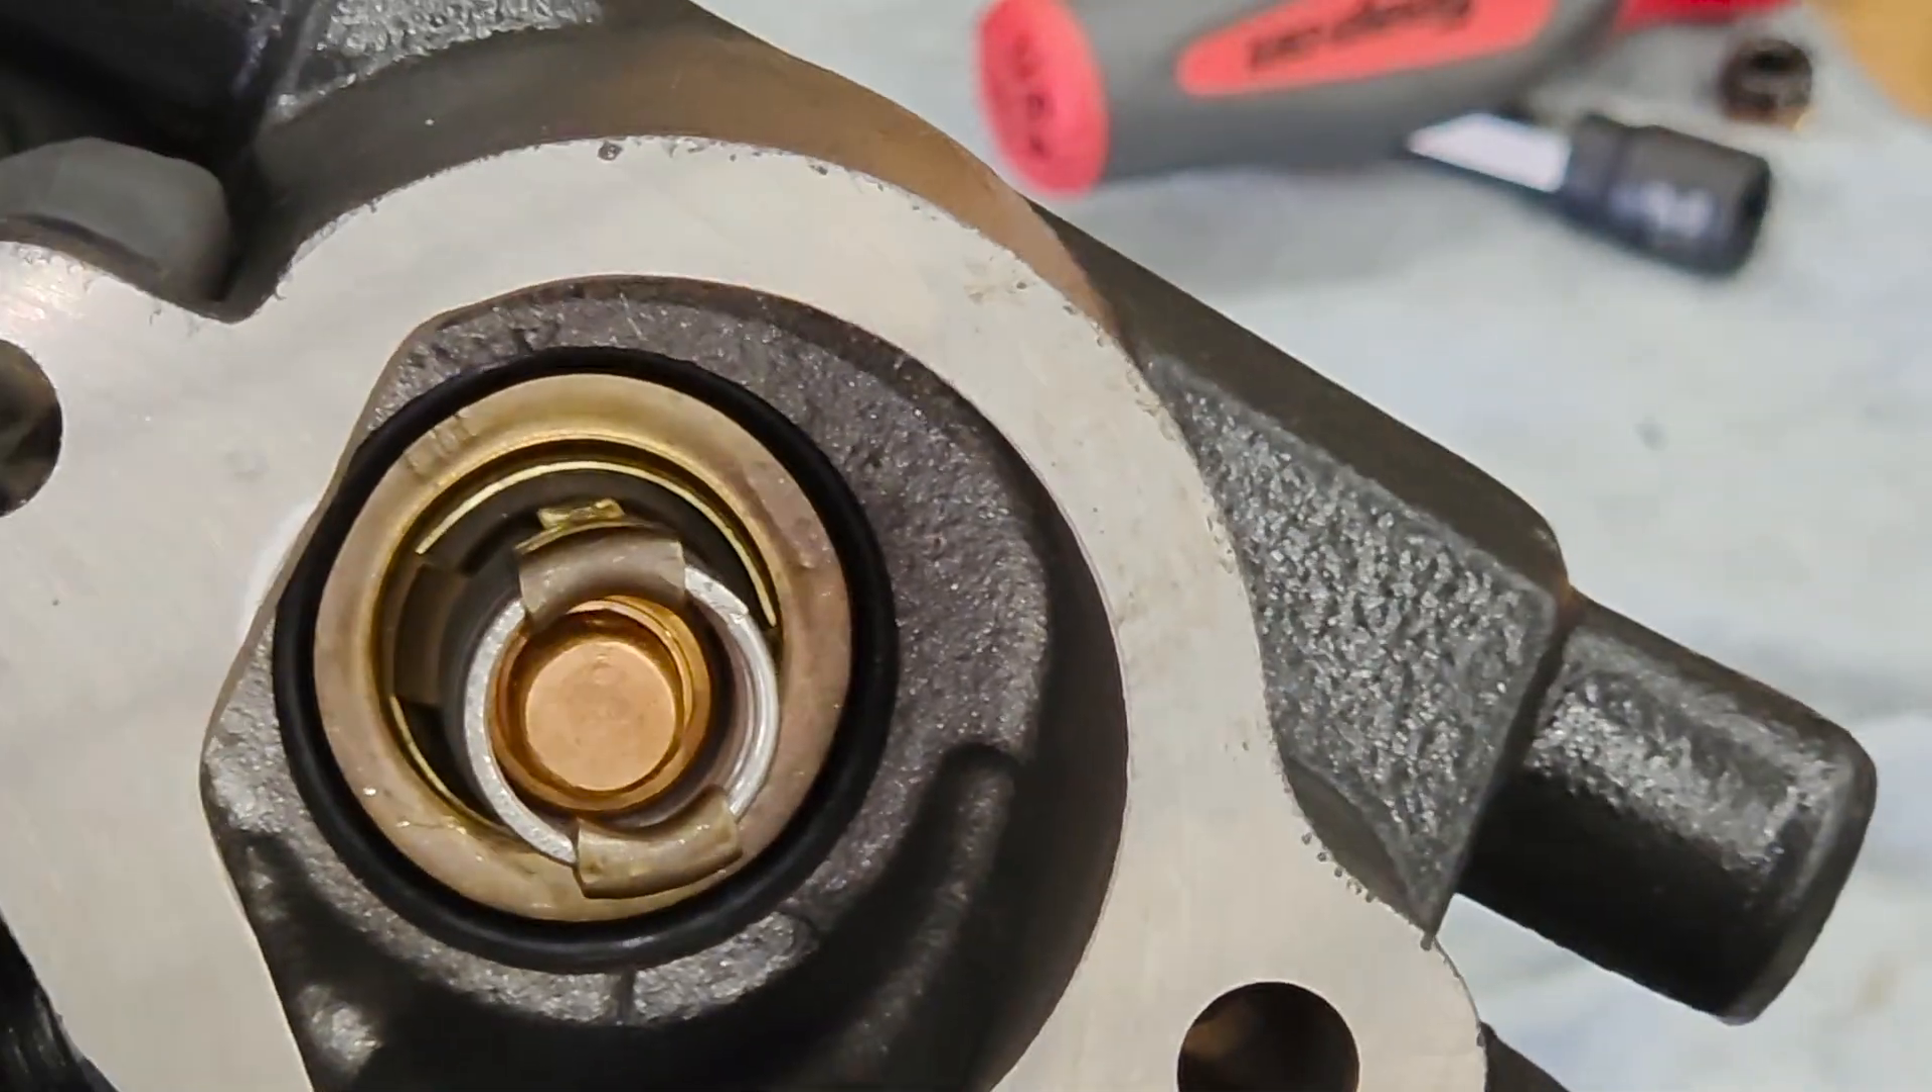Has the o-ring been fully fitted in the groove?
Yes.